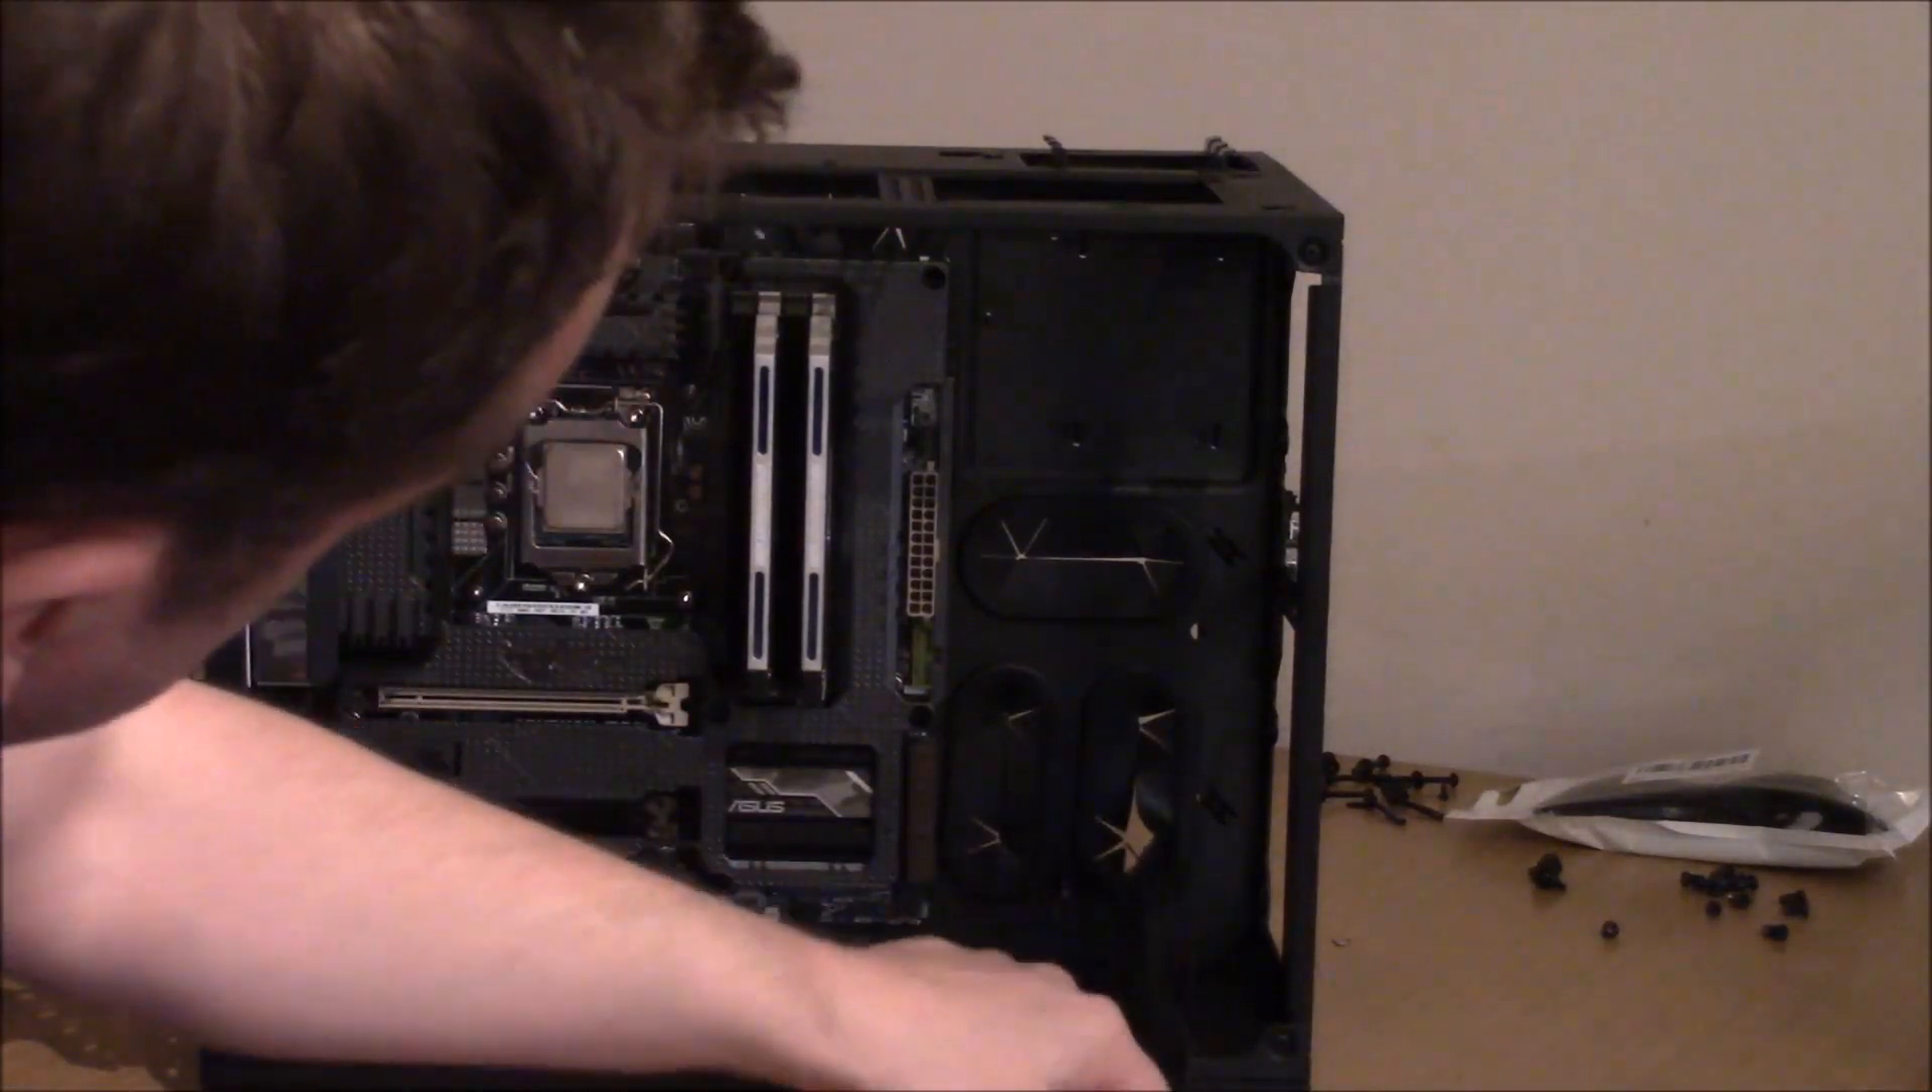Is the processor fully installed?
Yes.